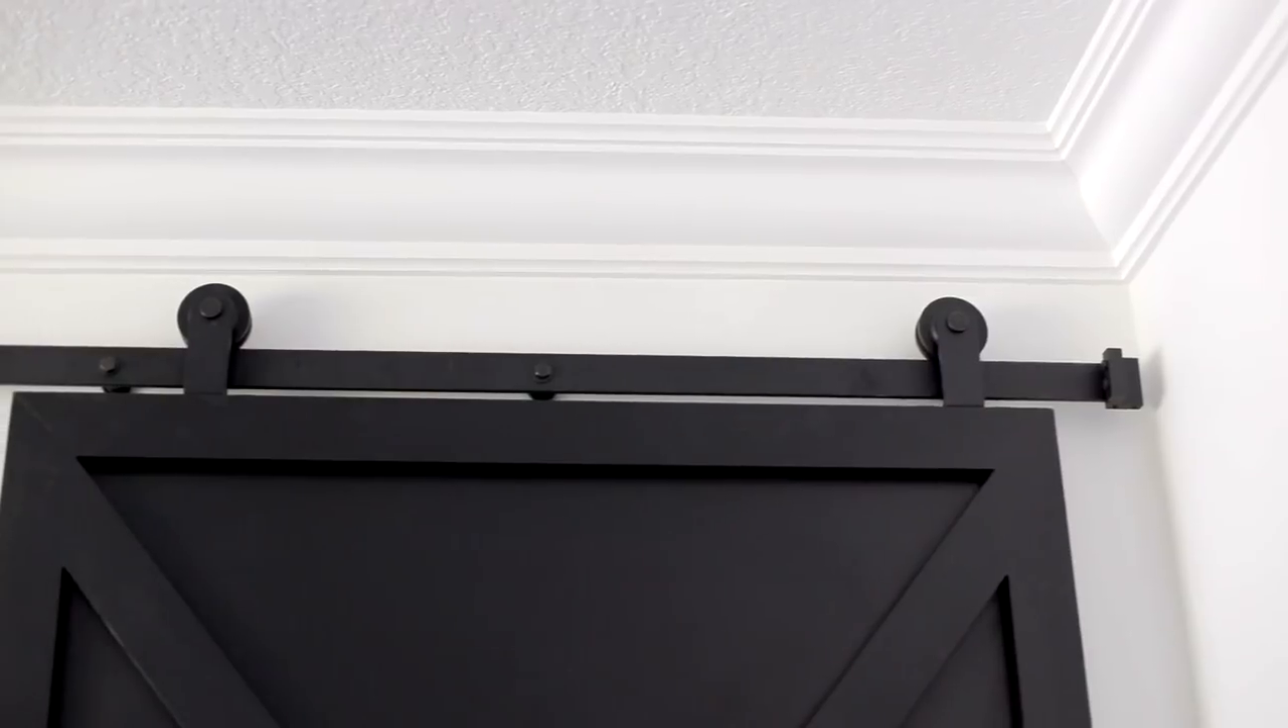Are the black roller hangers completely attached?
Yes.